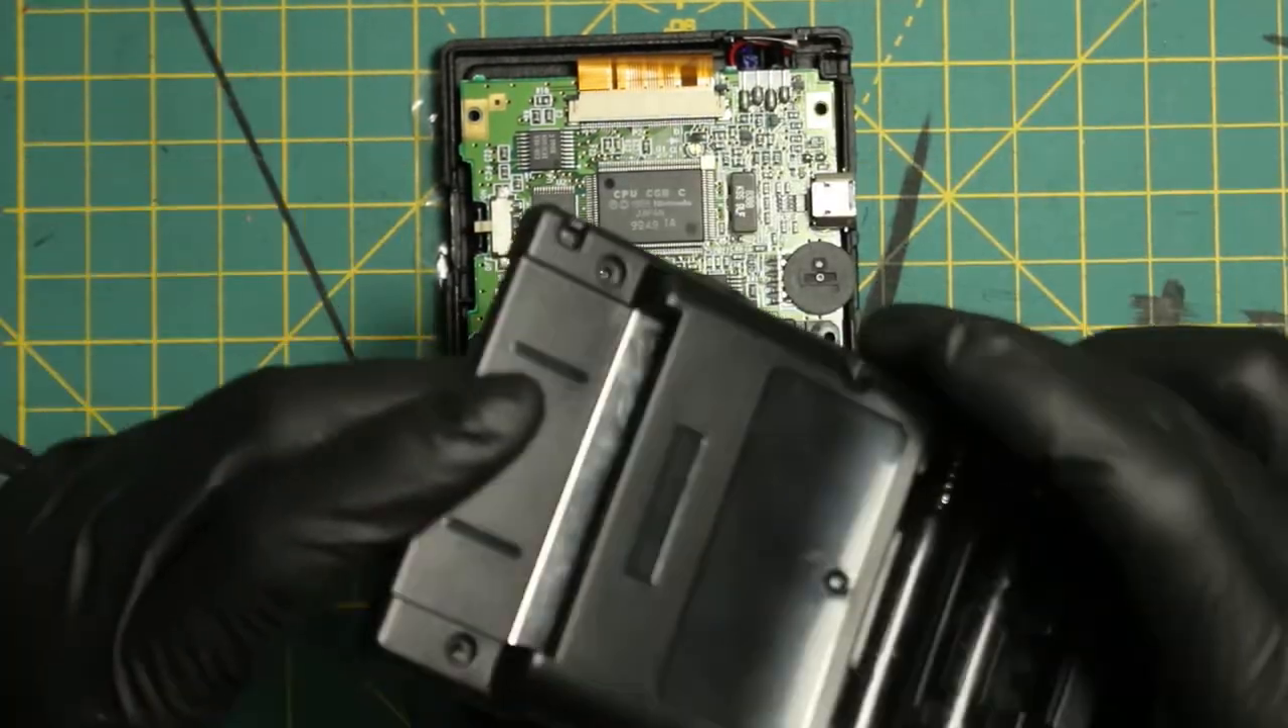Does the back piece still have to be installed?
Yes.